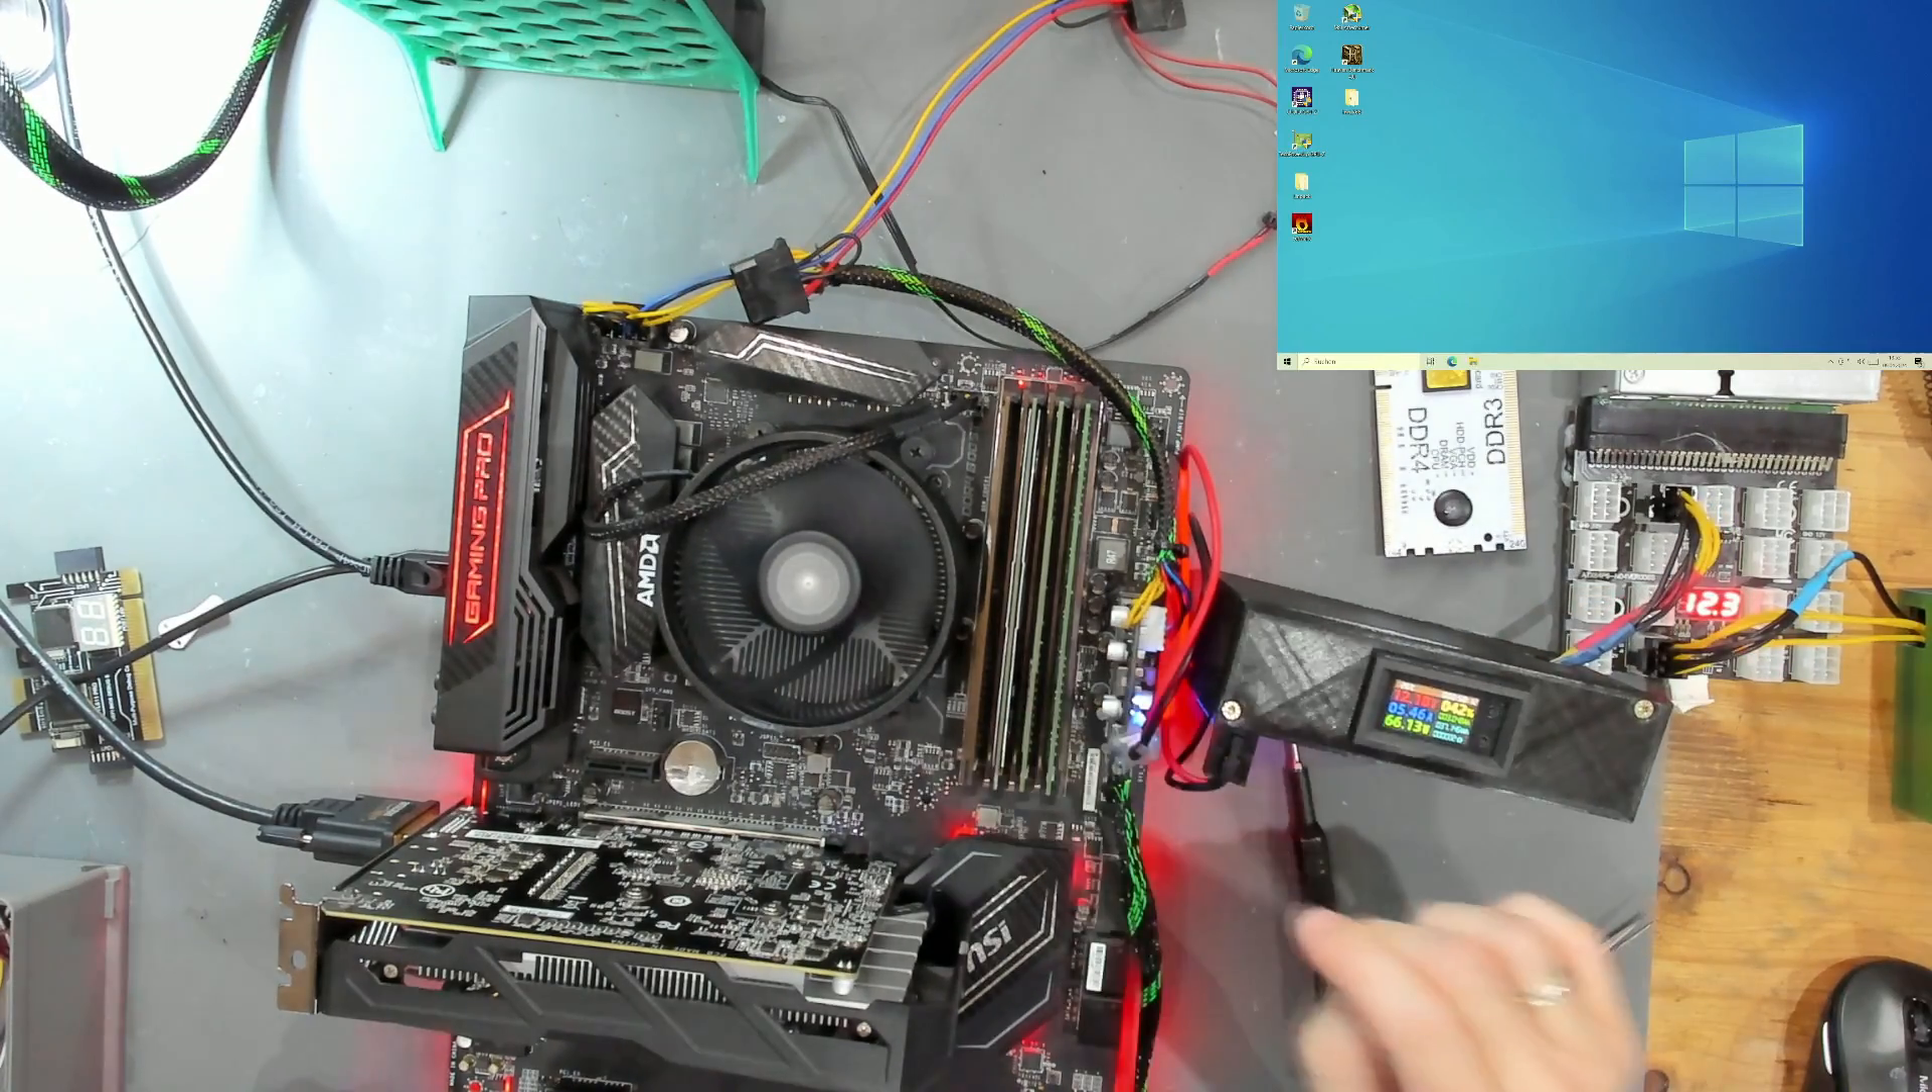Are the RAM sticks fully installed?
Yes.